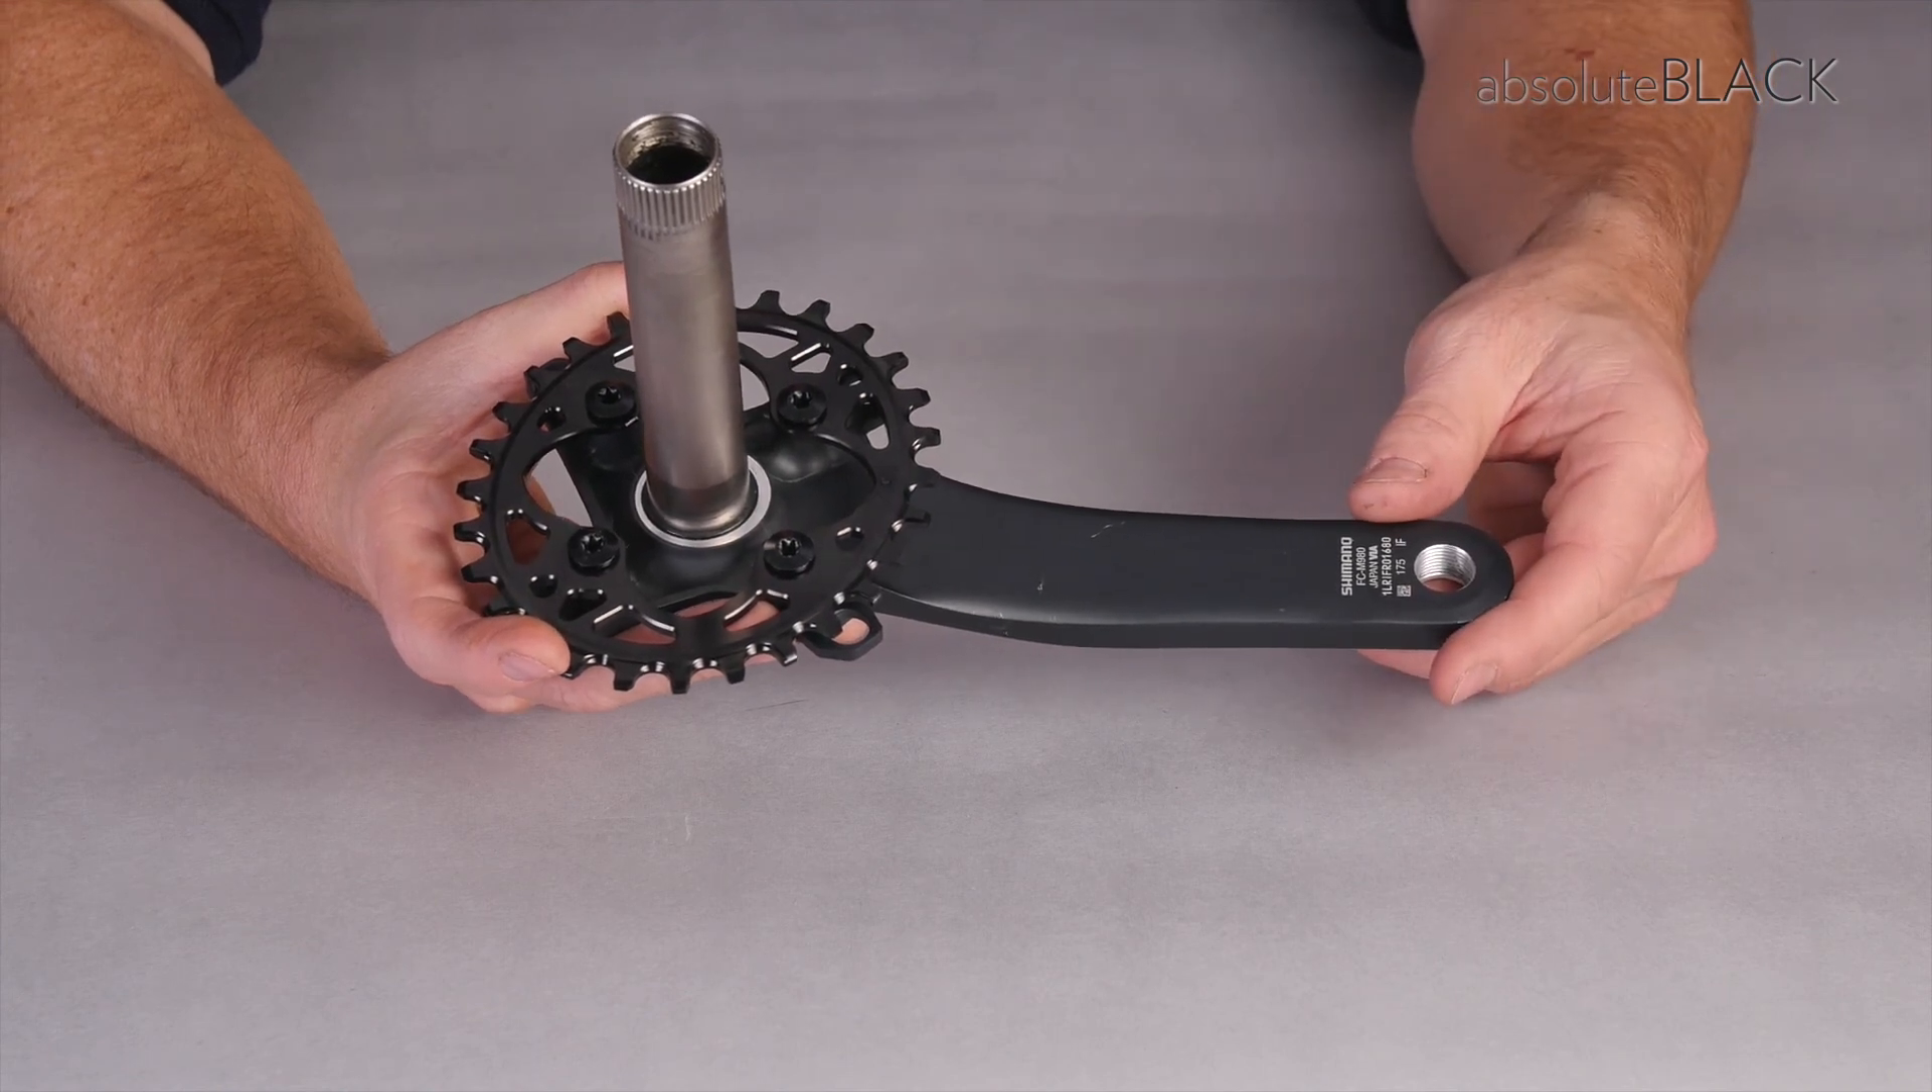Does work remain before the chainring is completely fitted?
No.